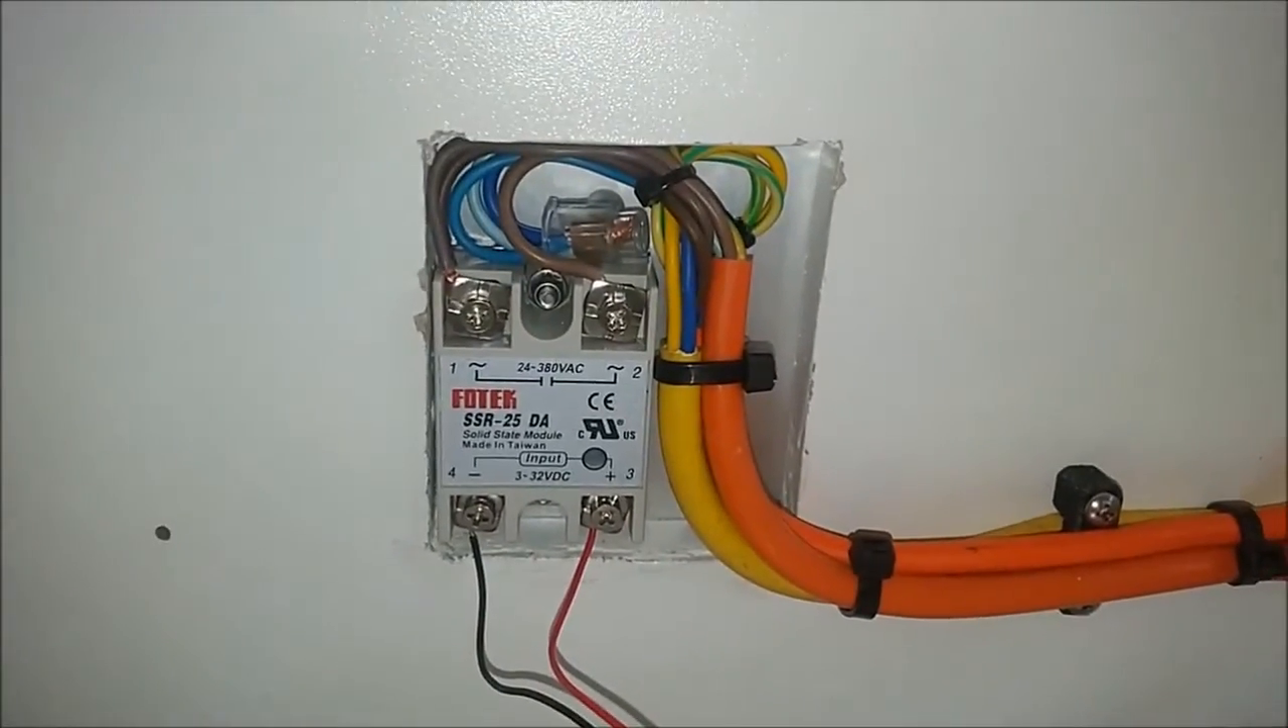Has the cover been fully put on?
No.